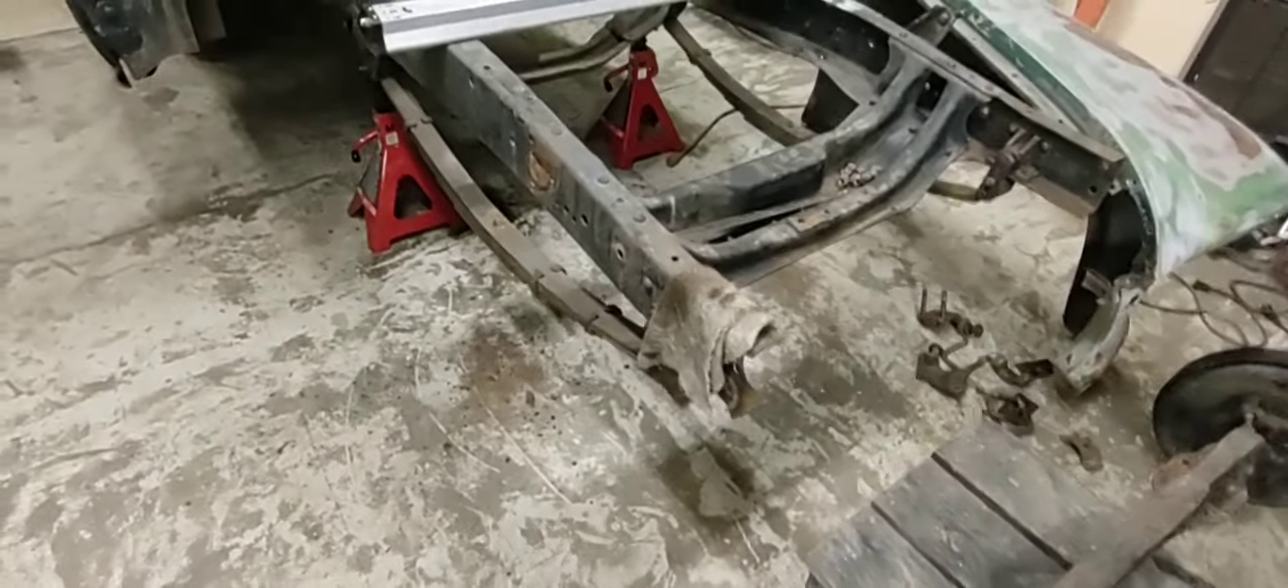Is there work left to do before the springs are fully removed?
Yes.